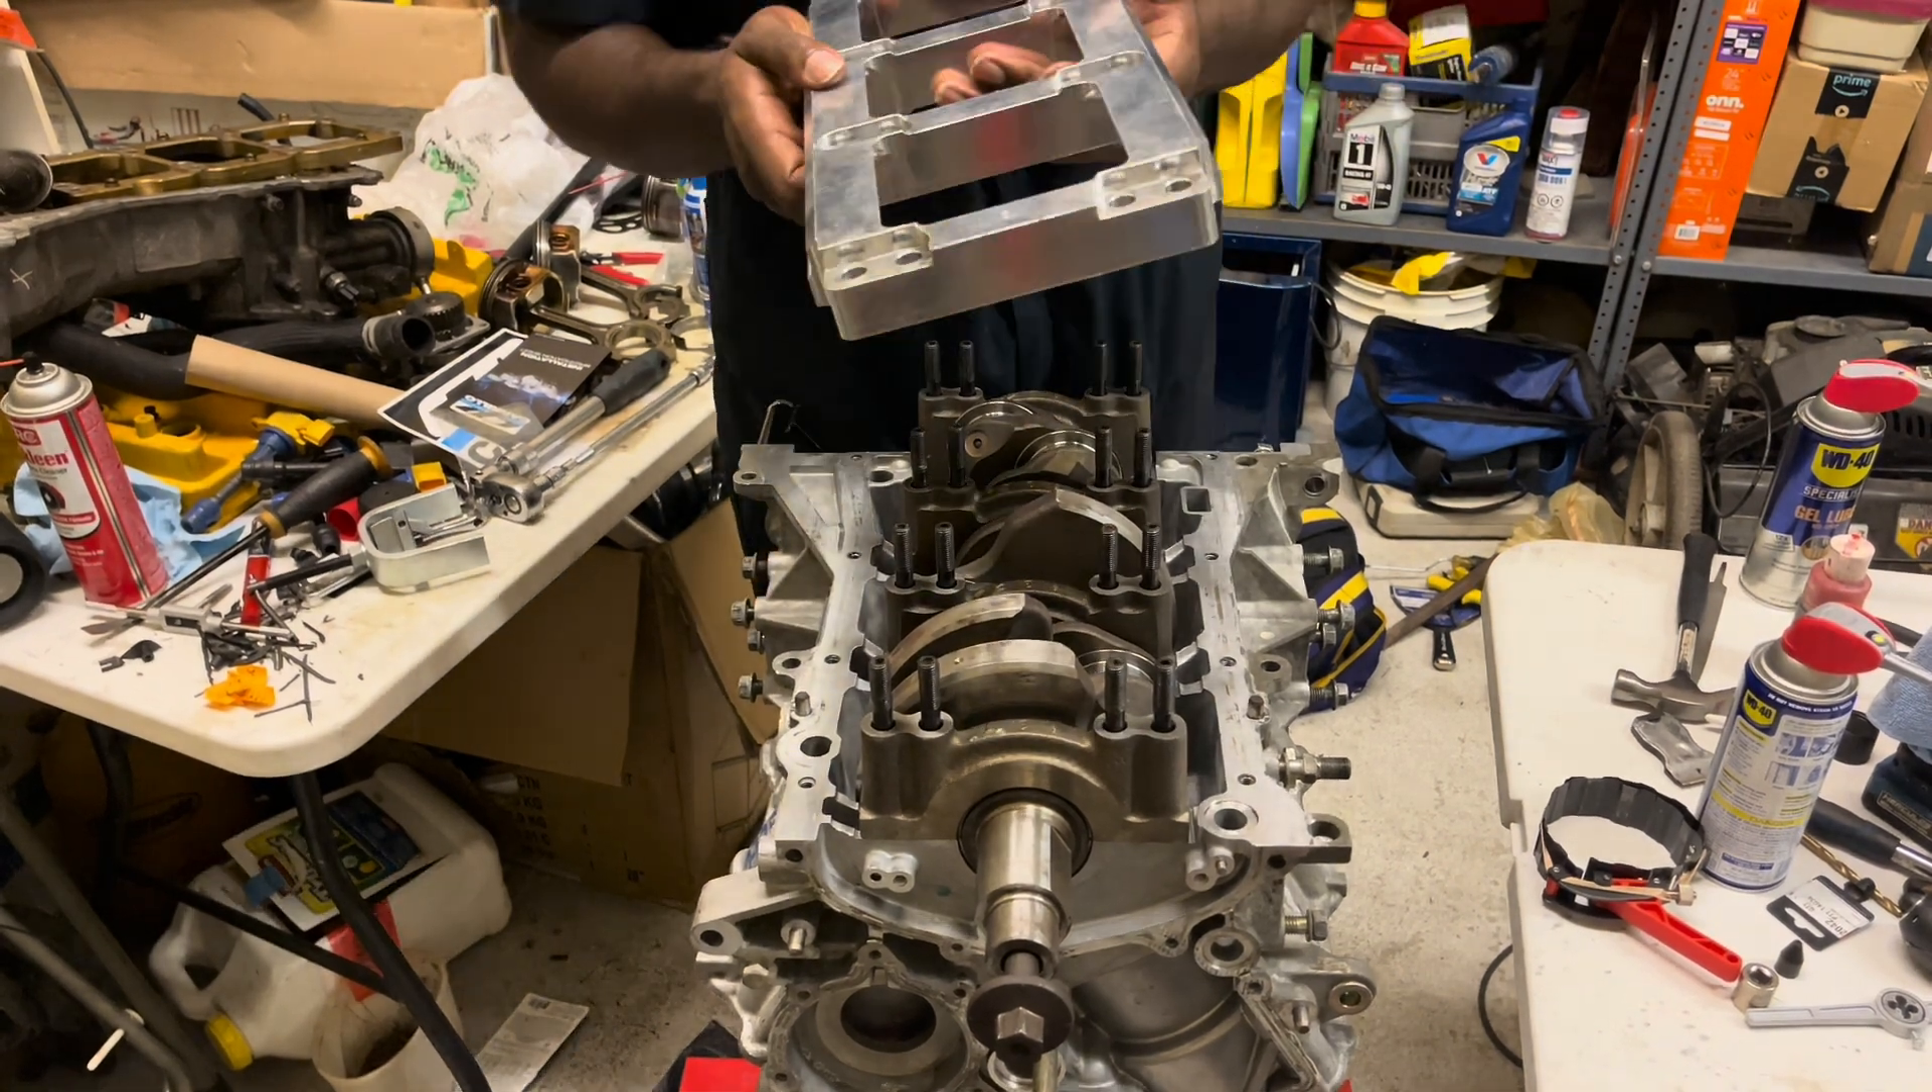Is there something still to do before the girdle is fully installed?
Yes.